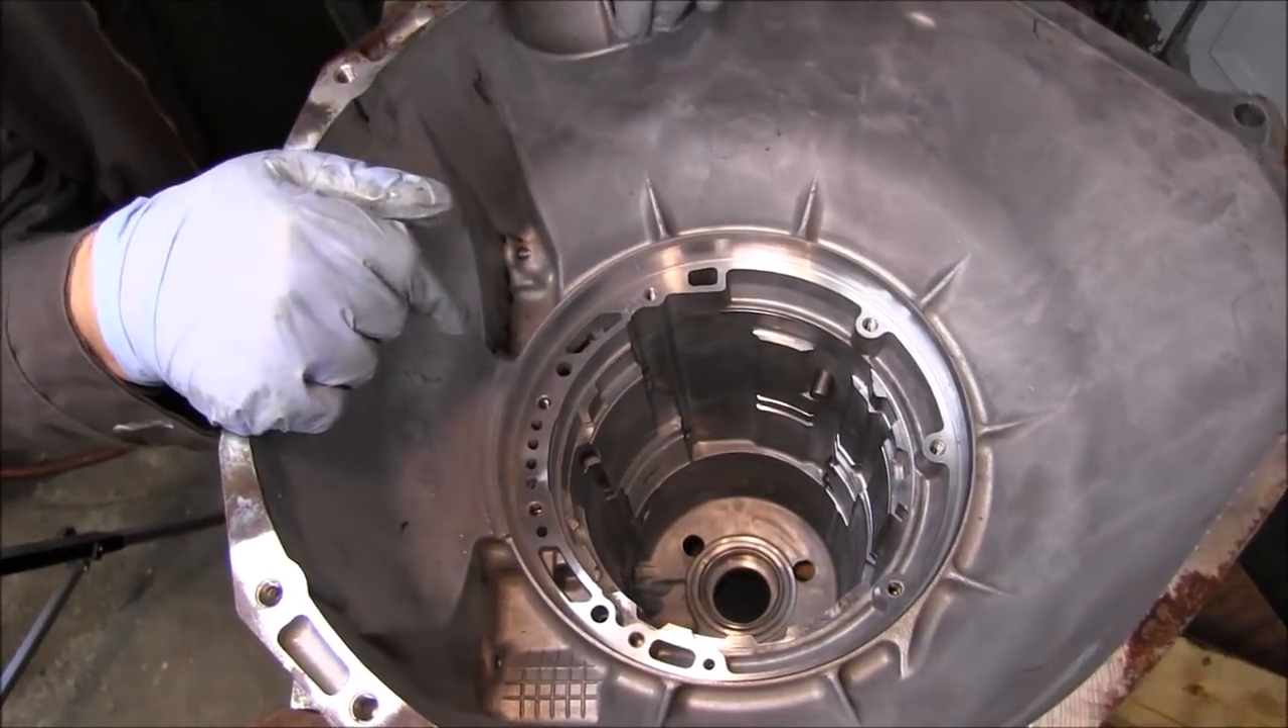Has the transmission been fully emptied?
Yes.